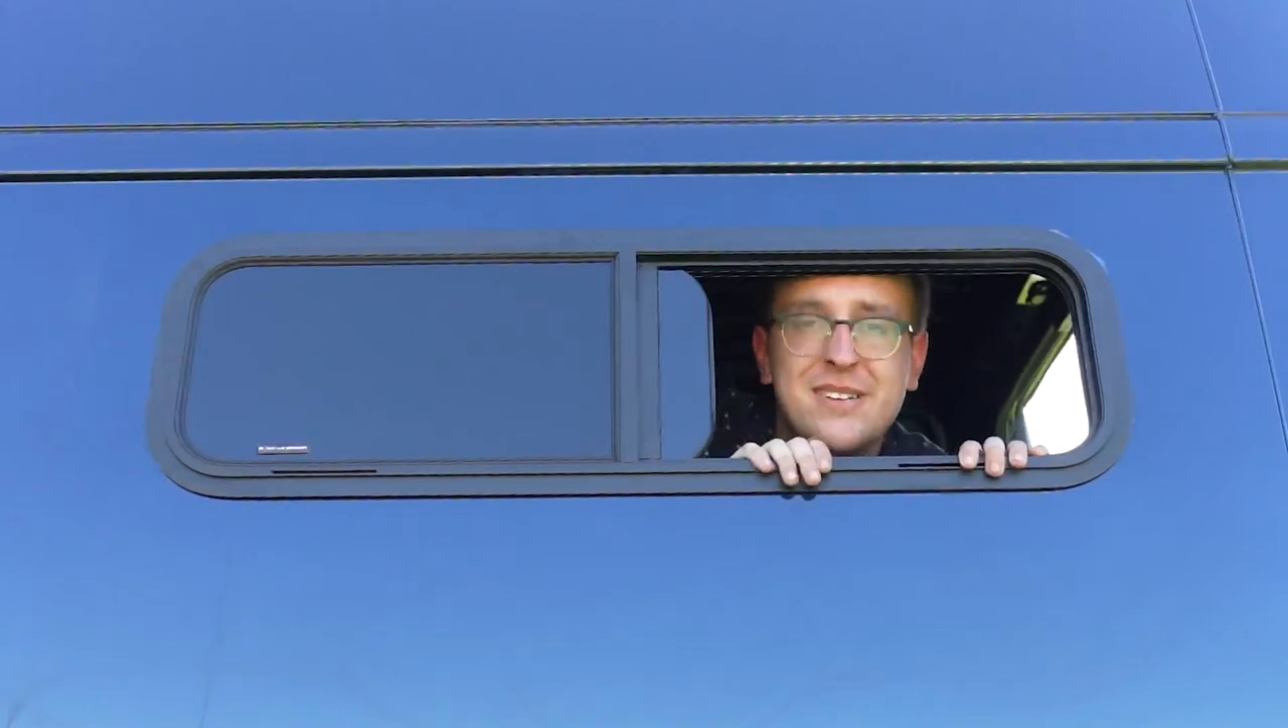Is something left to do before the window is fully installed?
No.